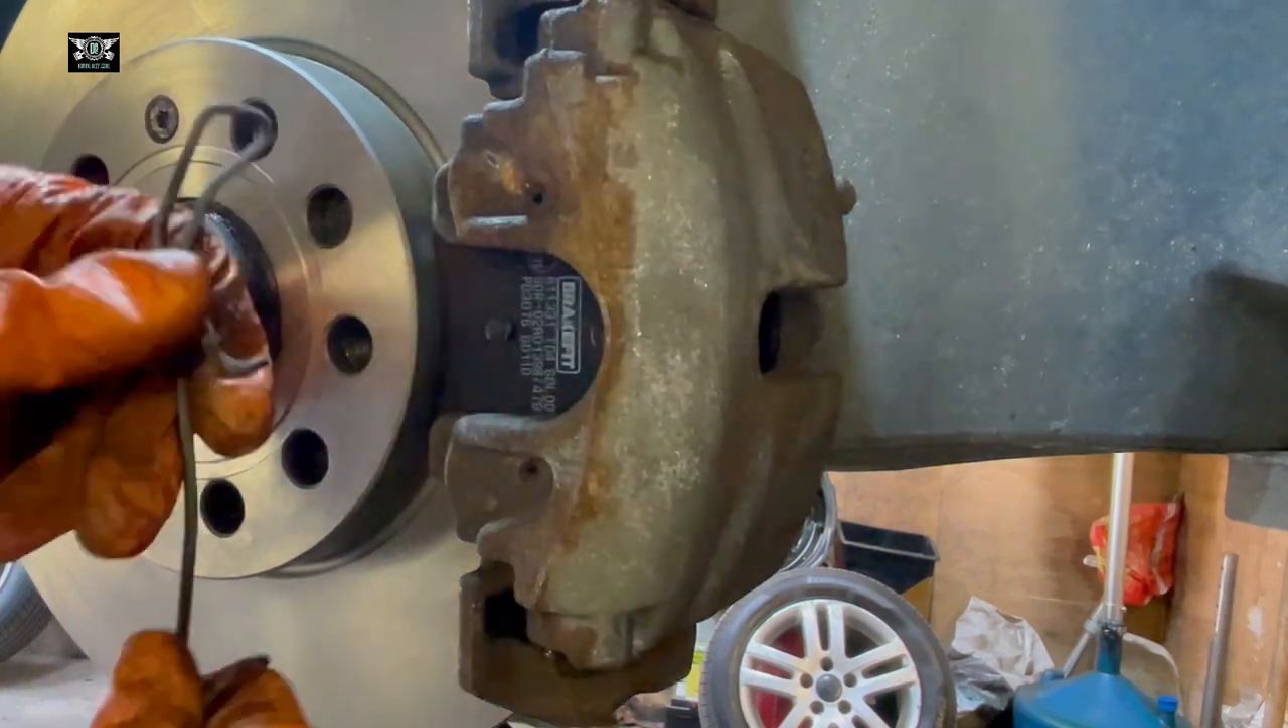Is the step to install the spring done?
No.